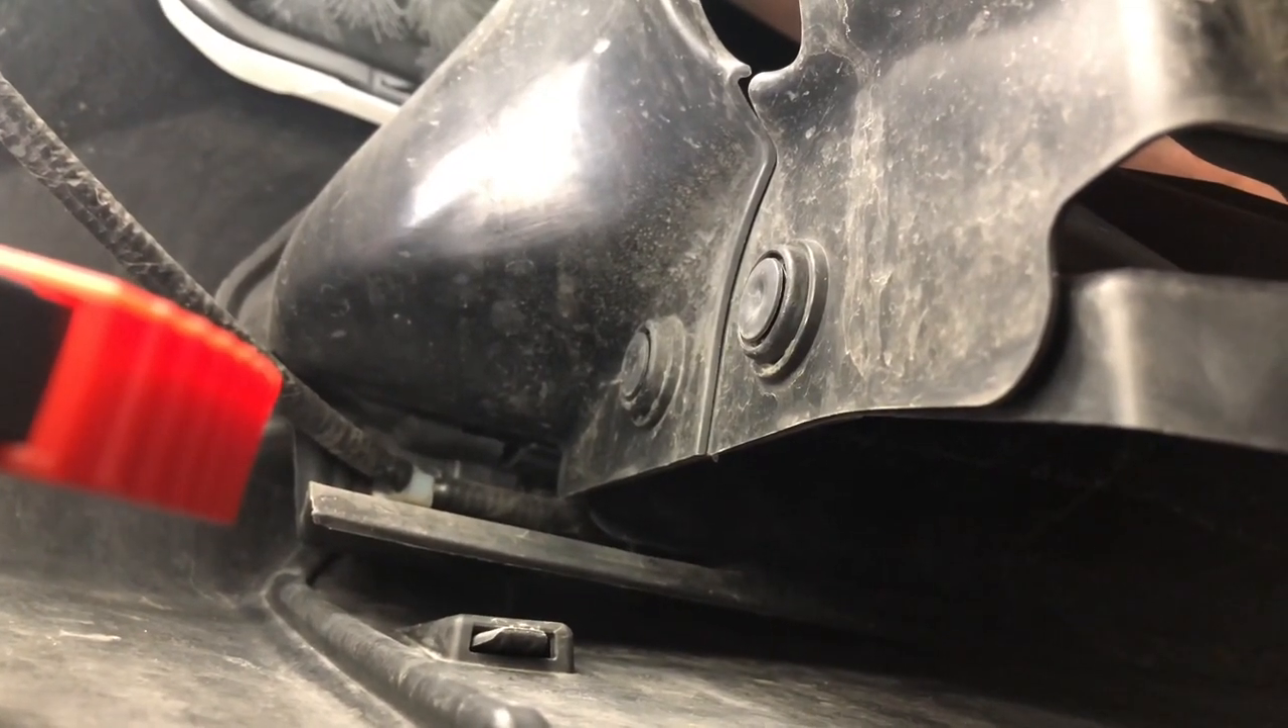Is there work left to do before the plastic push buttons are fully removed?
Yes.